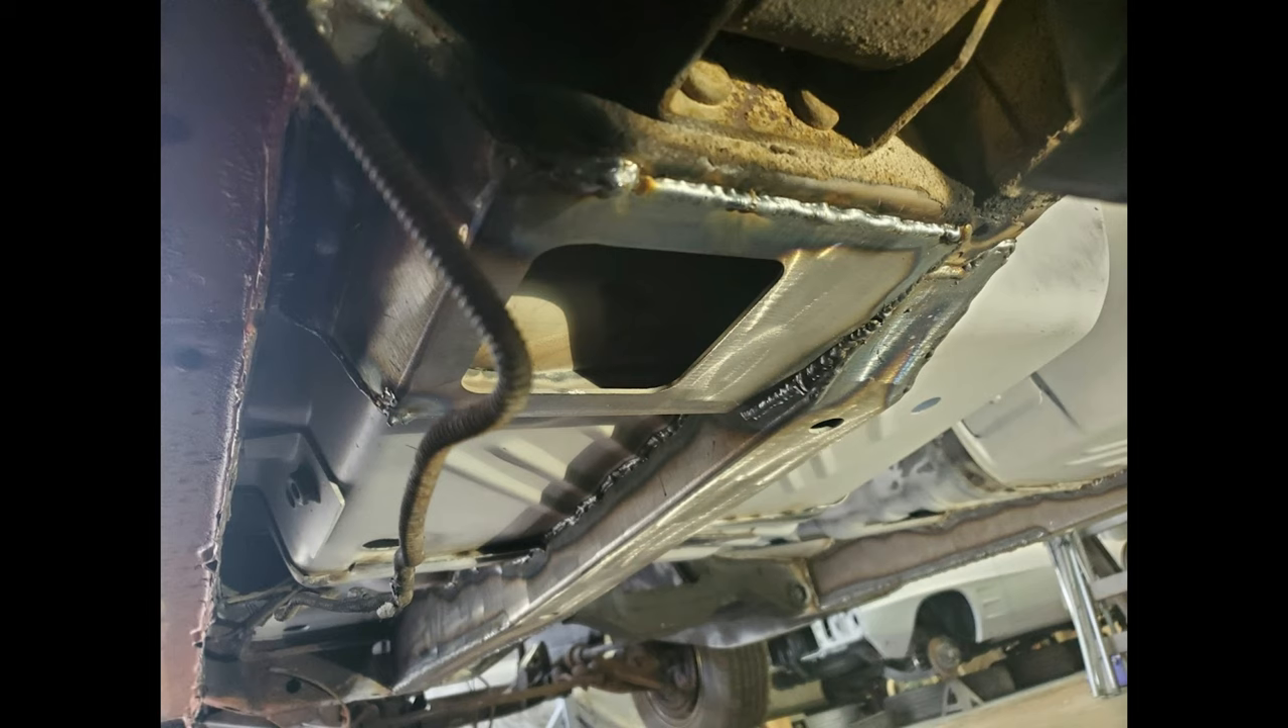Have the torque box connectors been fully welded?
Yes.